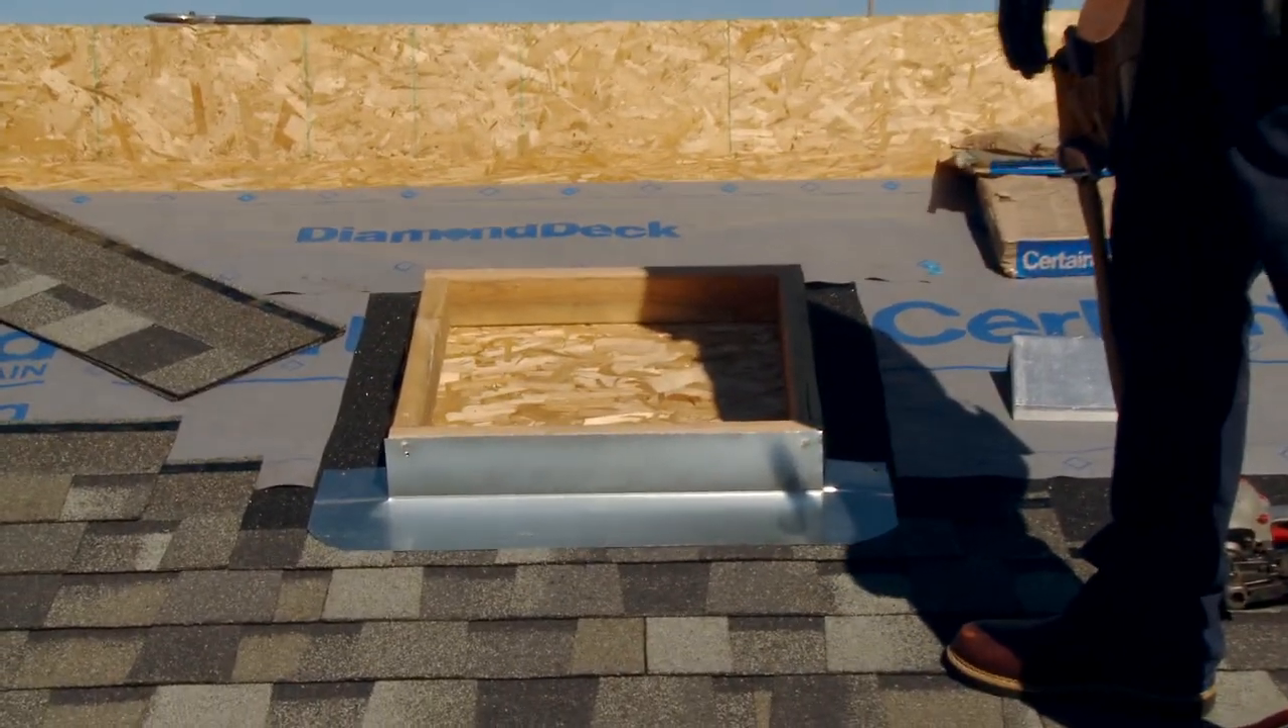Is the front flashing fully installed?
Yes.